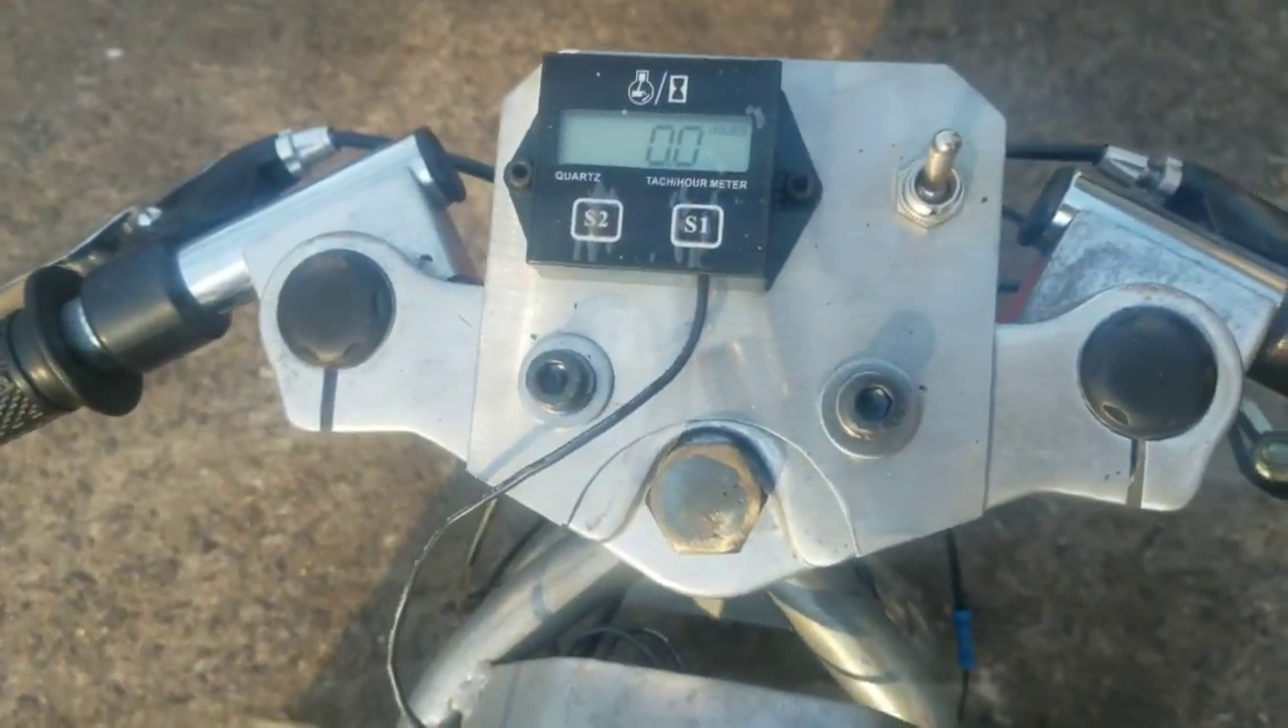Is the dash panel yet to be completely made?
No.